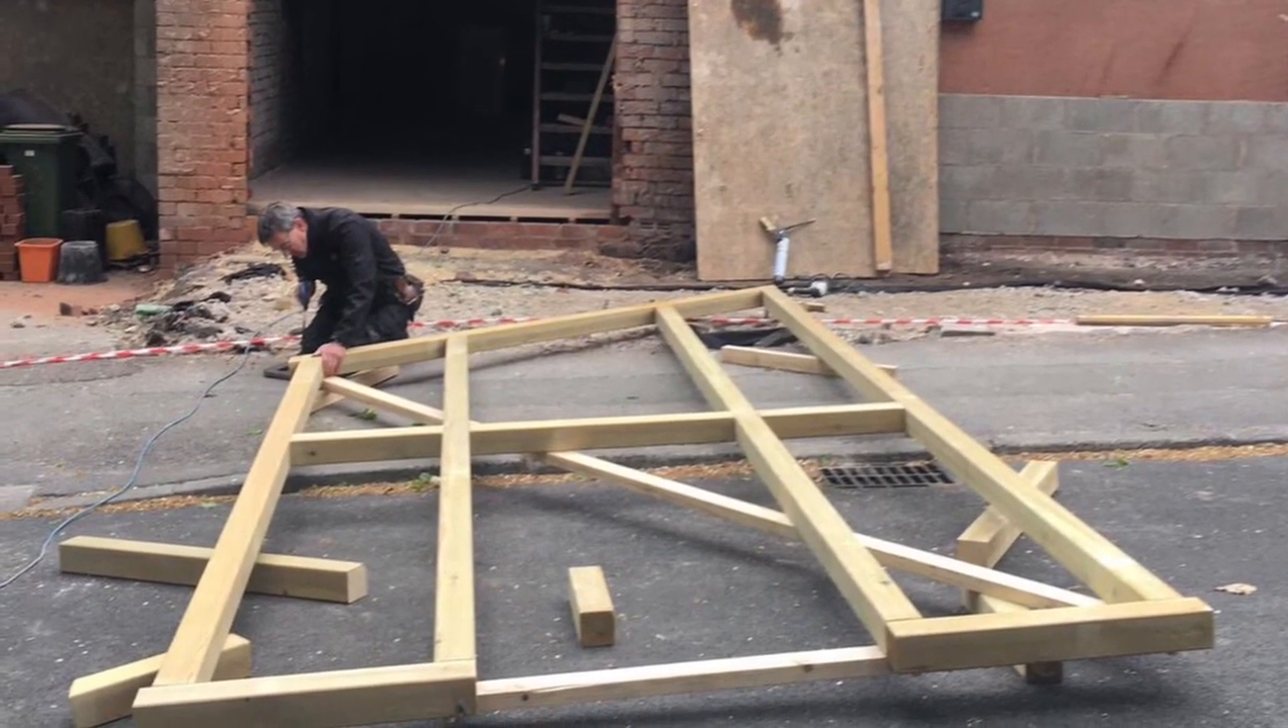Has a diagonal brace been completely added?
Yes.